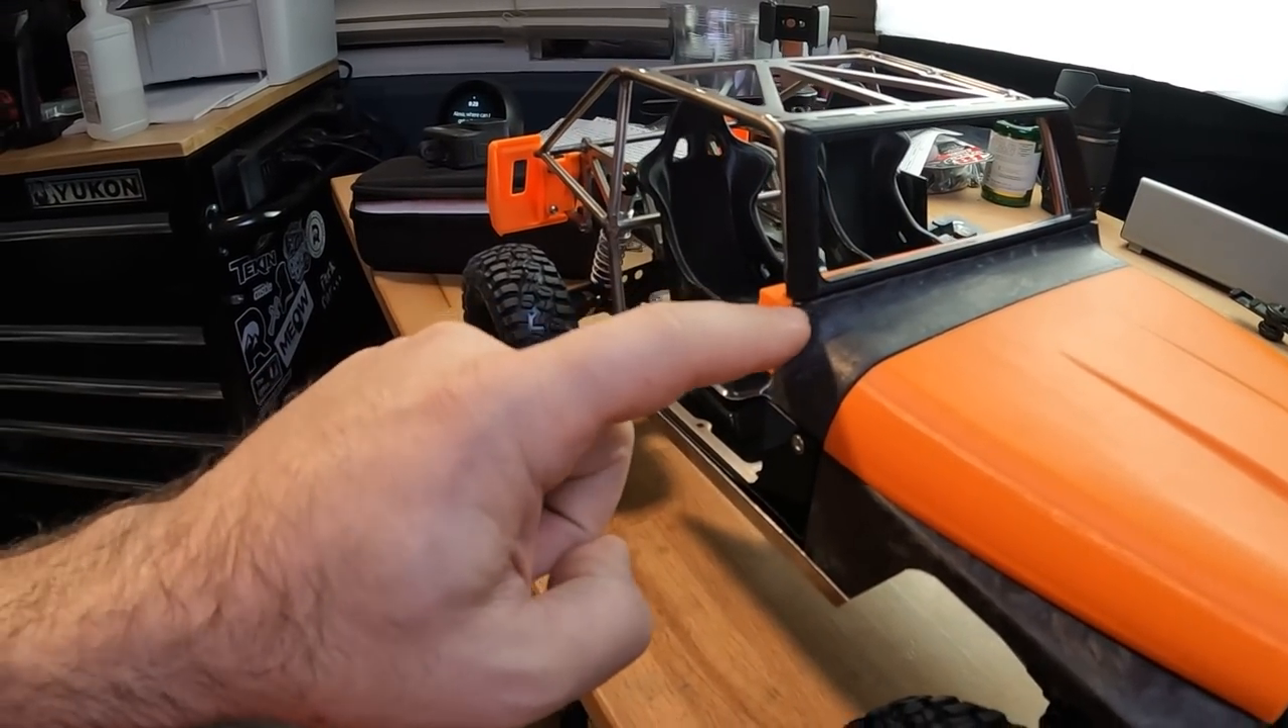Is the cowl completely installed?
Yes.